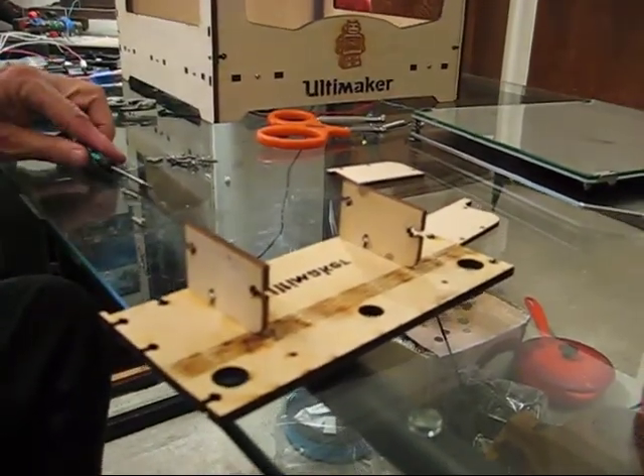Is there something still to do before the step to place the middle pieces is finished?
No.